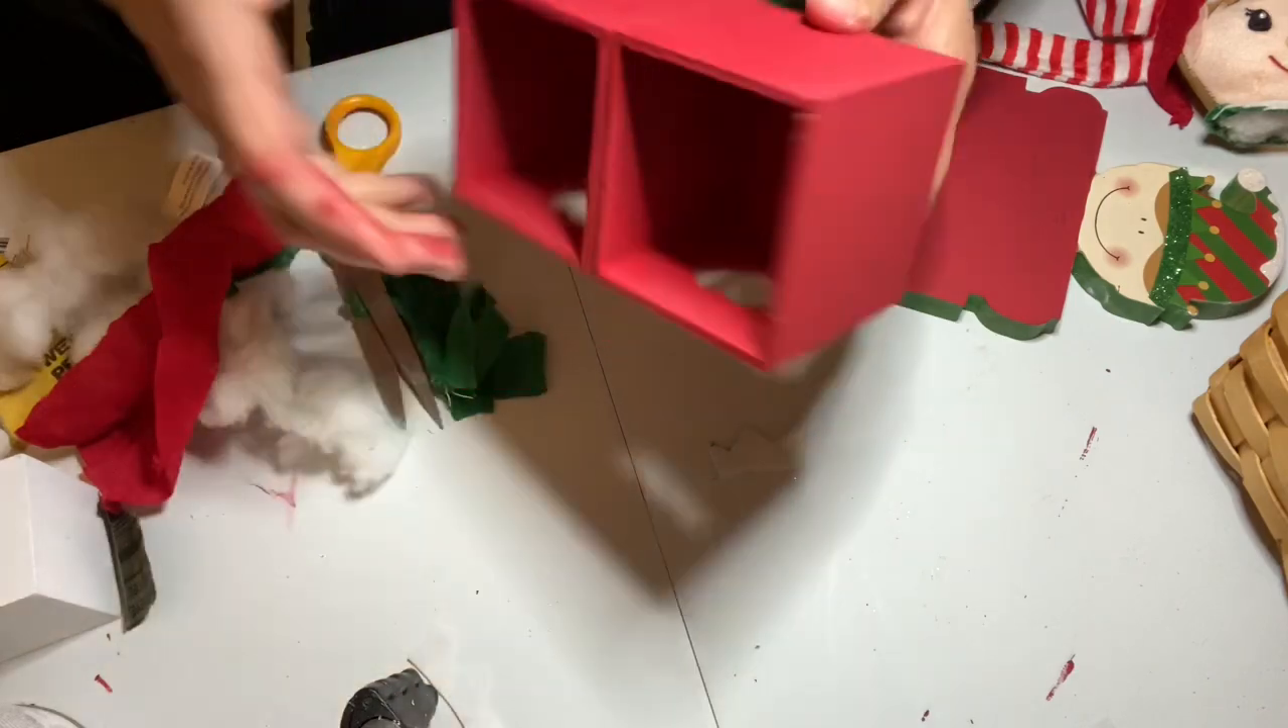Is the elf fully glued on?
No.